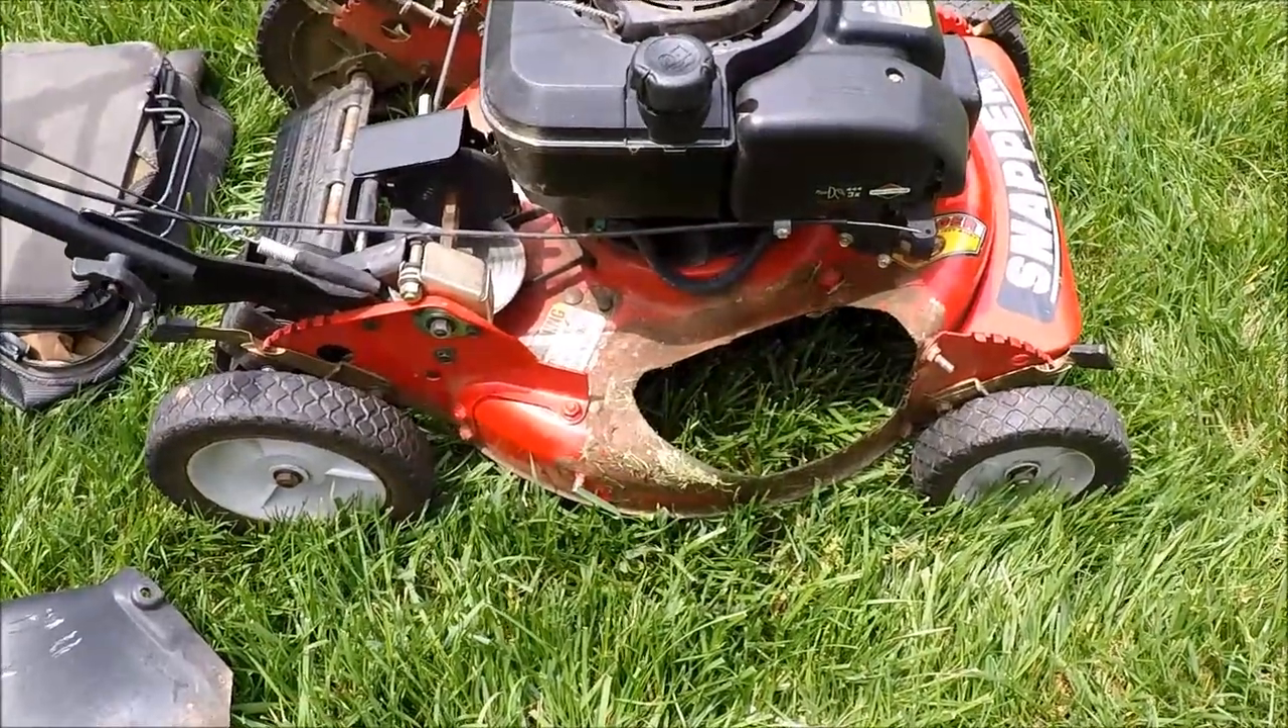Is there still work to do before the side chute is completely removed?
No.